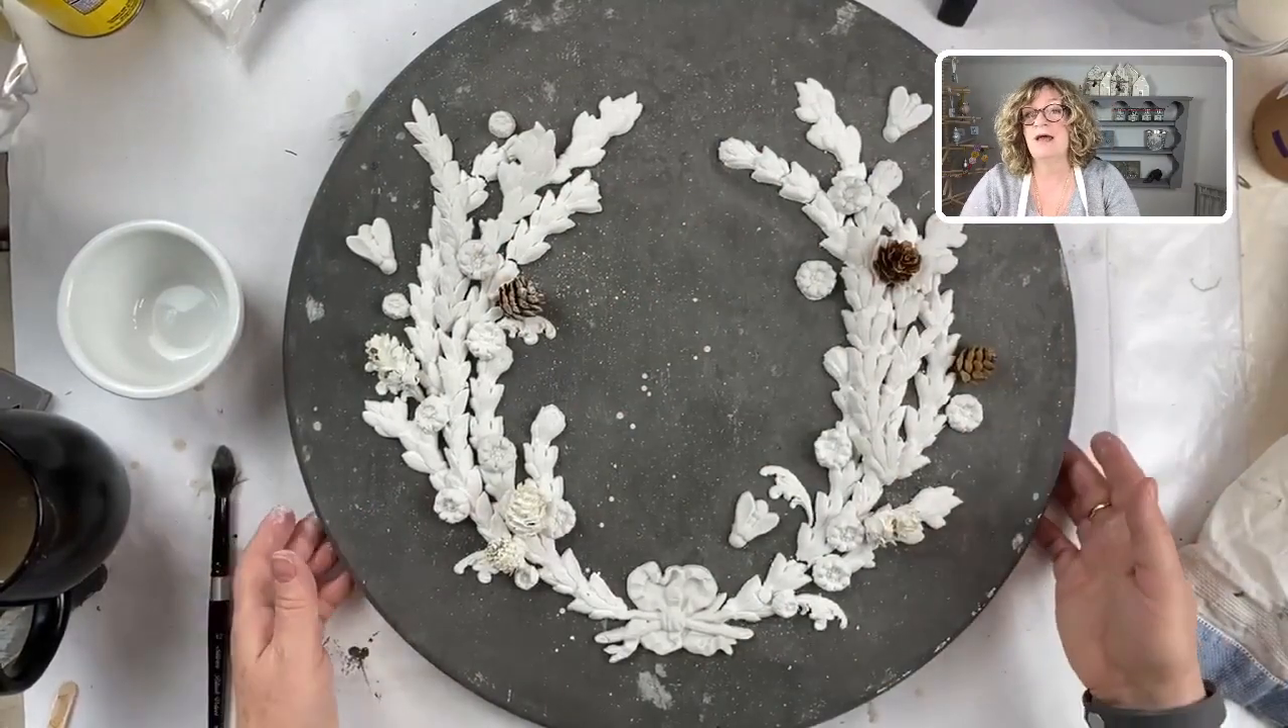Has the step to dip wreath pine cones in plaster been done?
No.